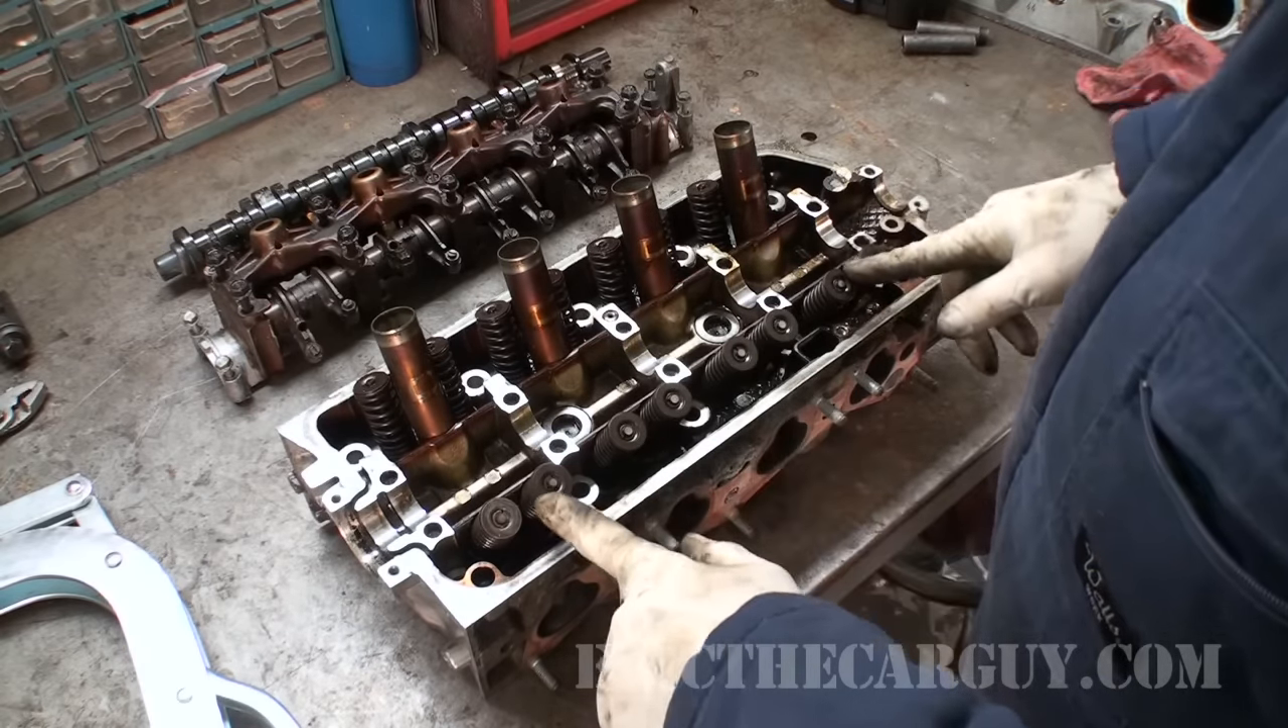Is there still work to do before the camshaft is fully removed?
No.